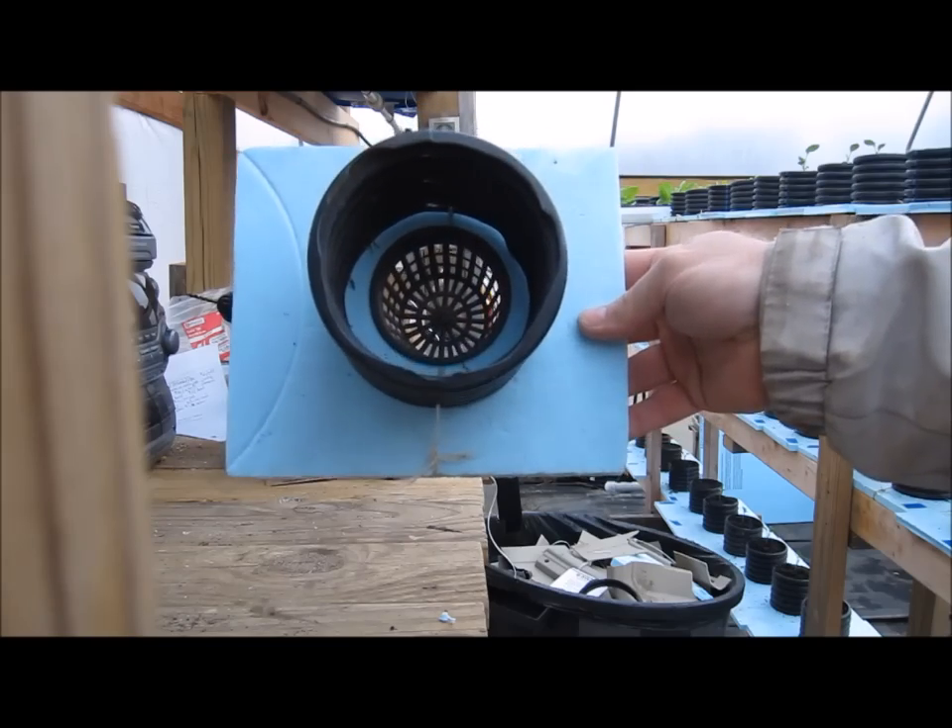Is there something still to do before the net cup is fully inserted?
No.